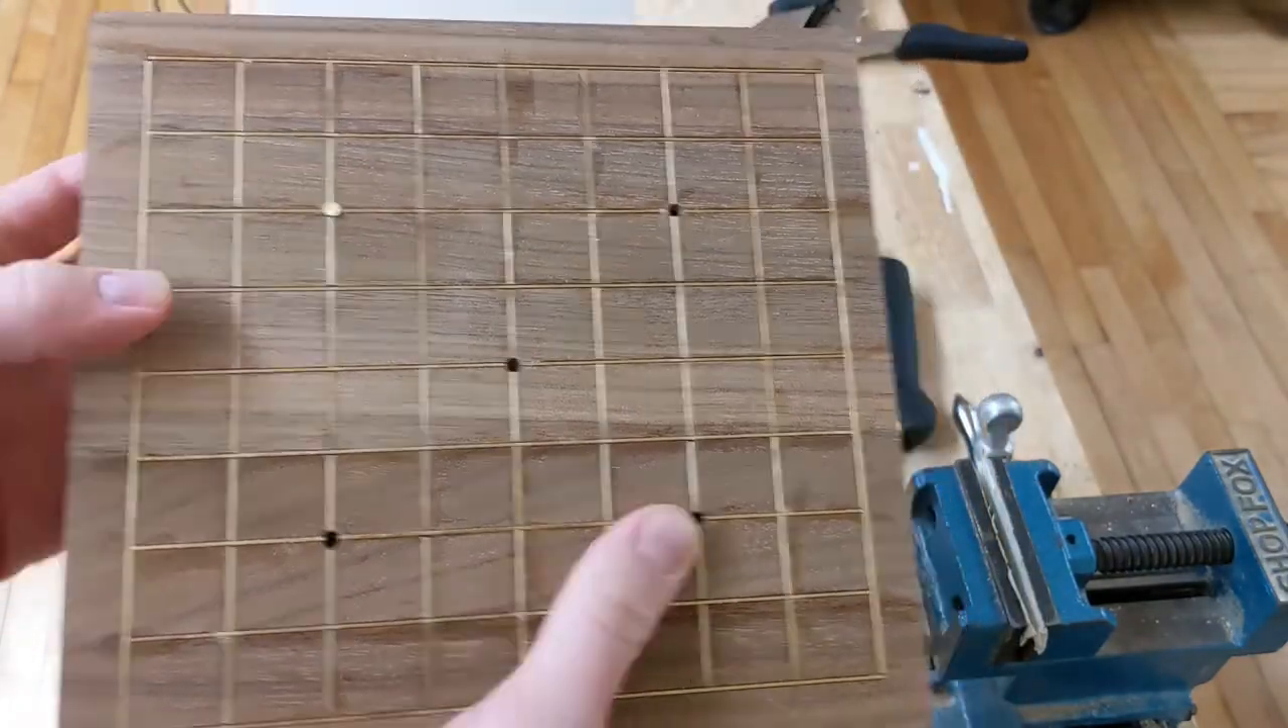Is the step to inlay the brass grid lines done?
Yes.